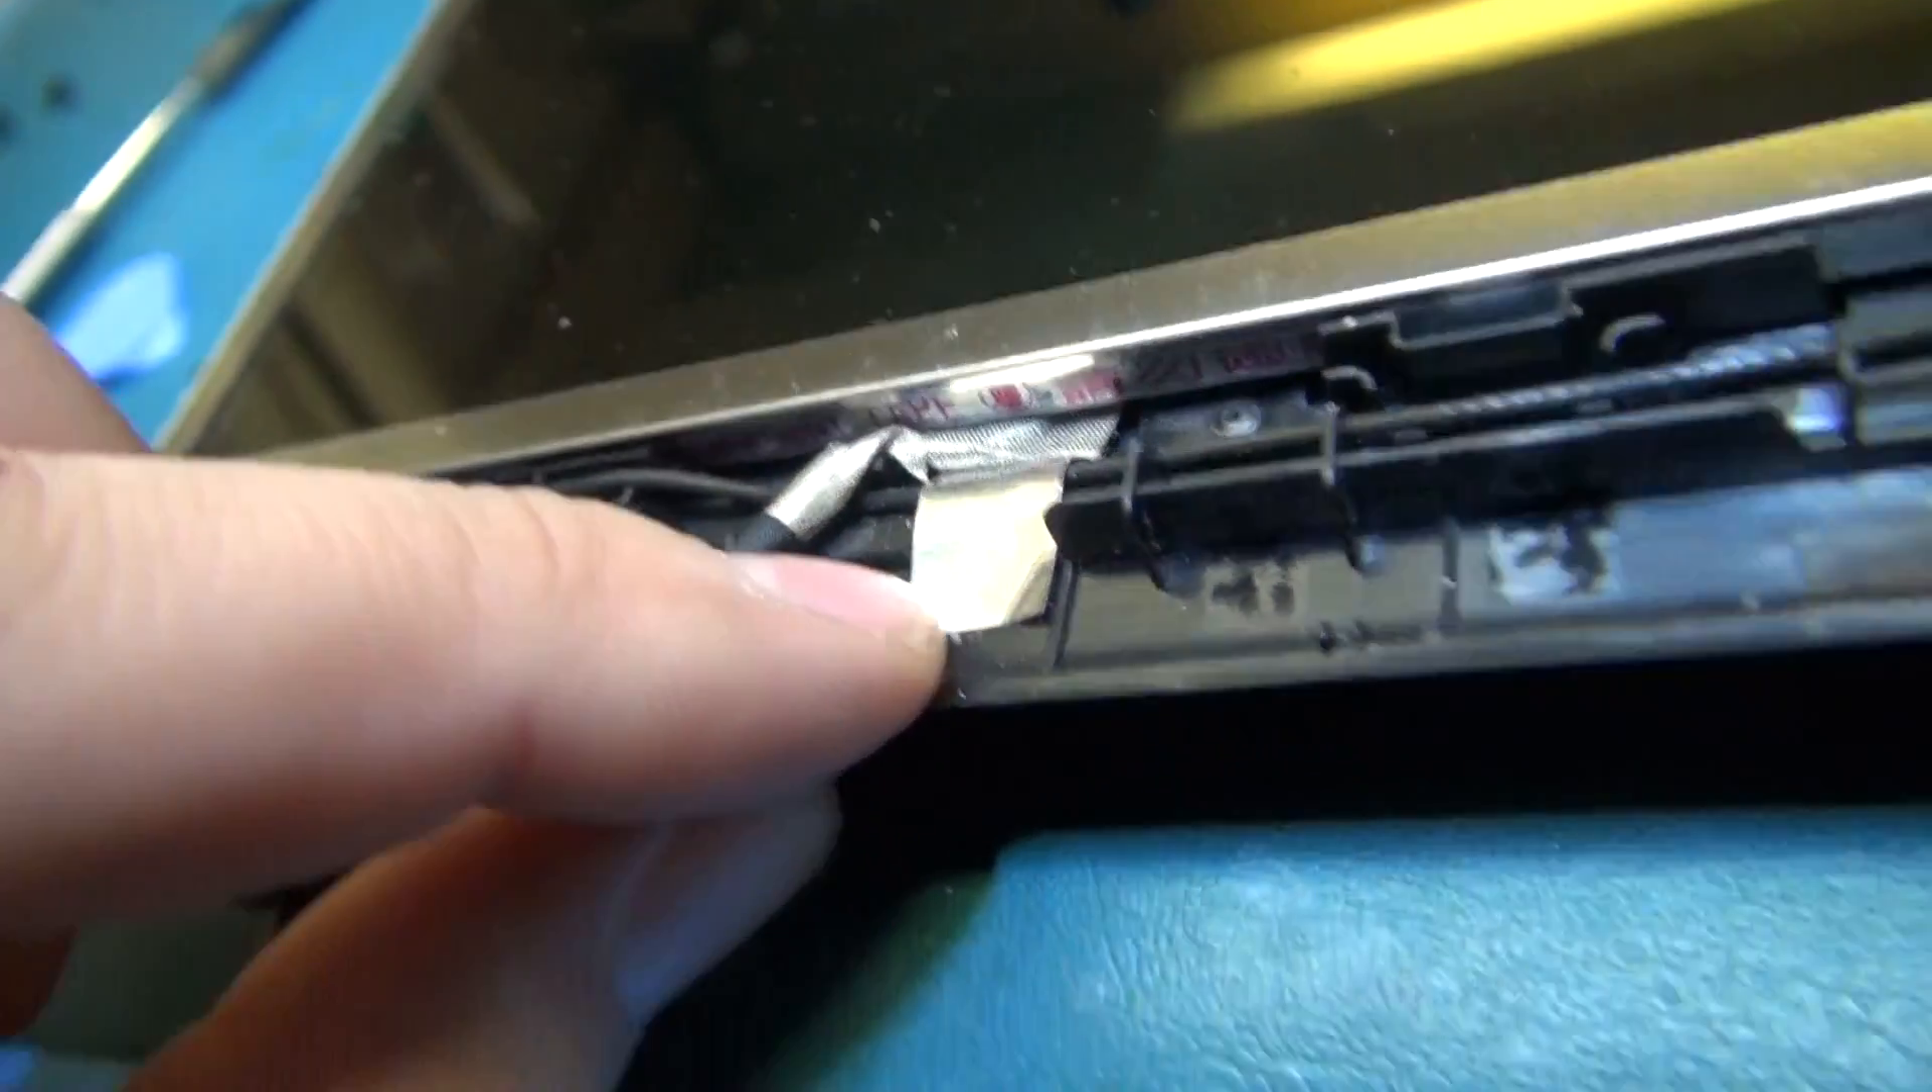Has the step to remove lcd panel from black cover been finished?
No.